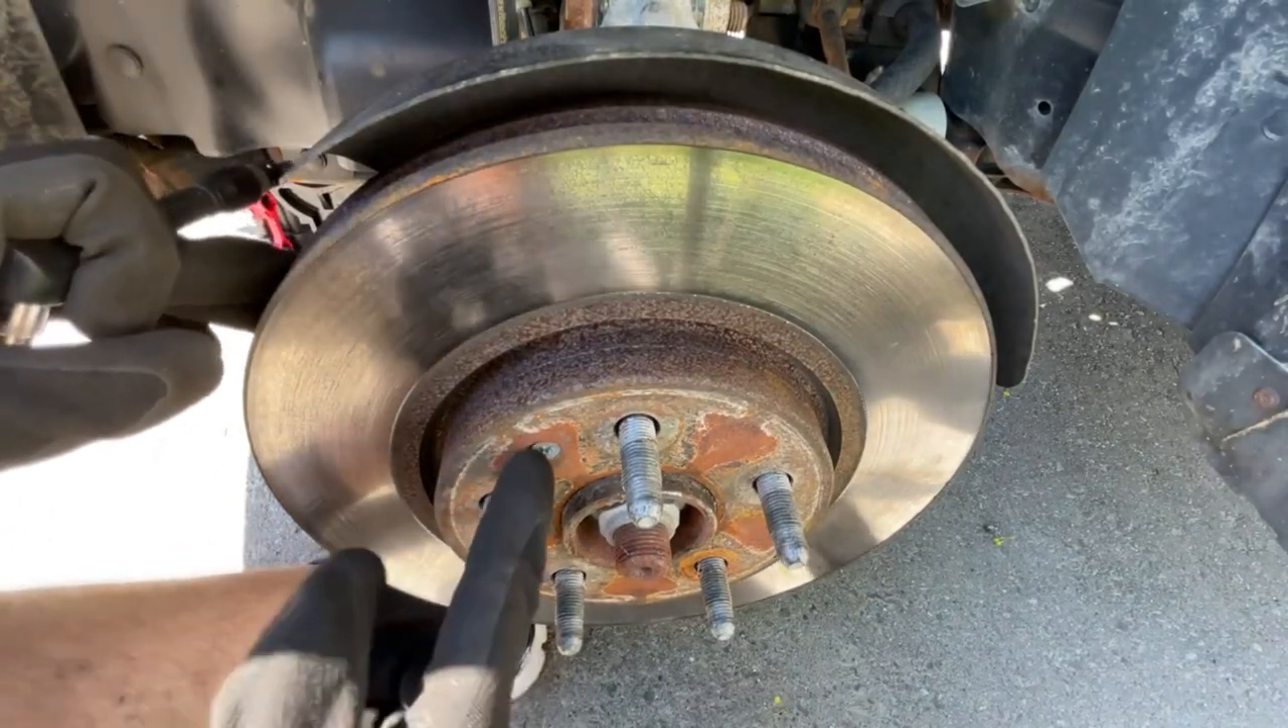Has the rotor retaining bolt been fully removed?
No.